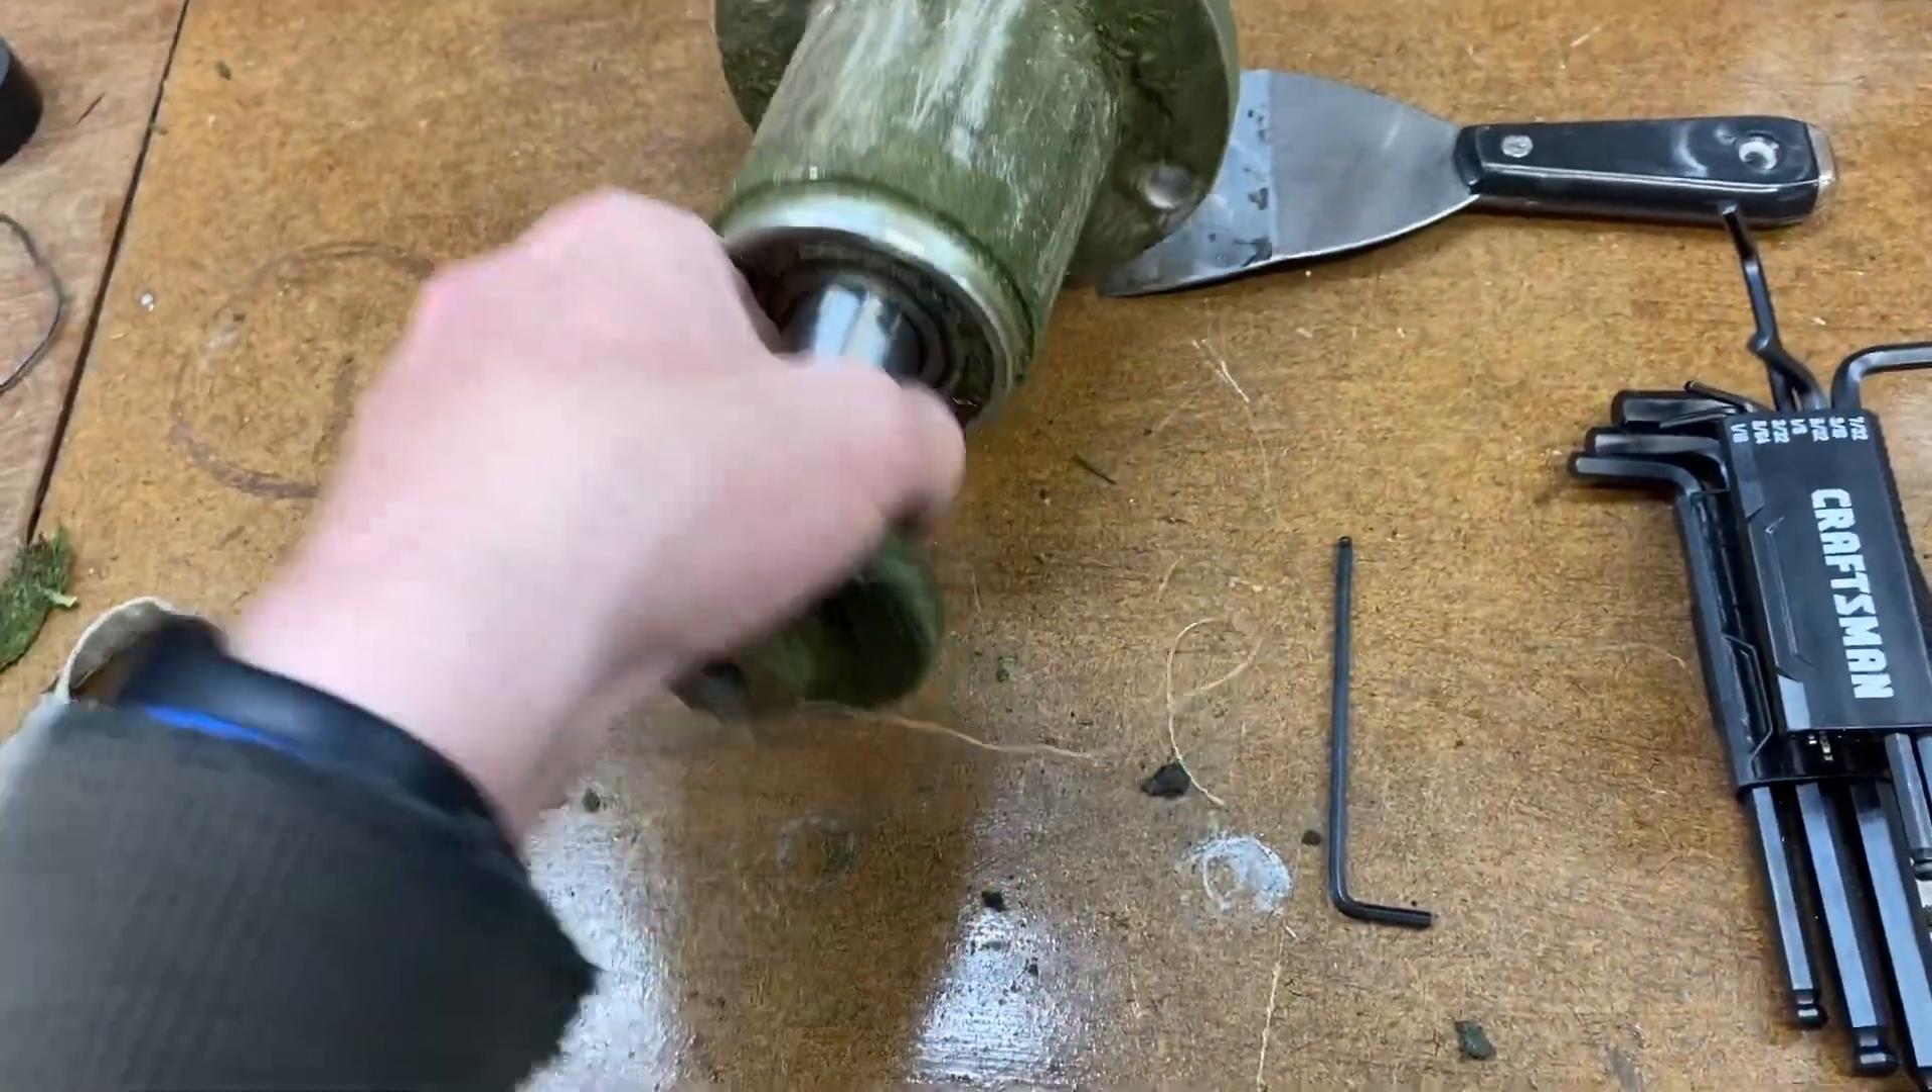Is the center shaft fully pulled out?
No.